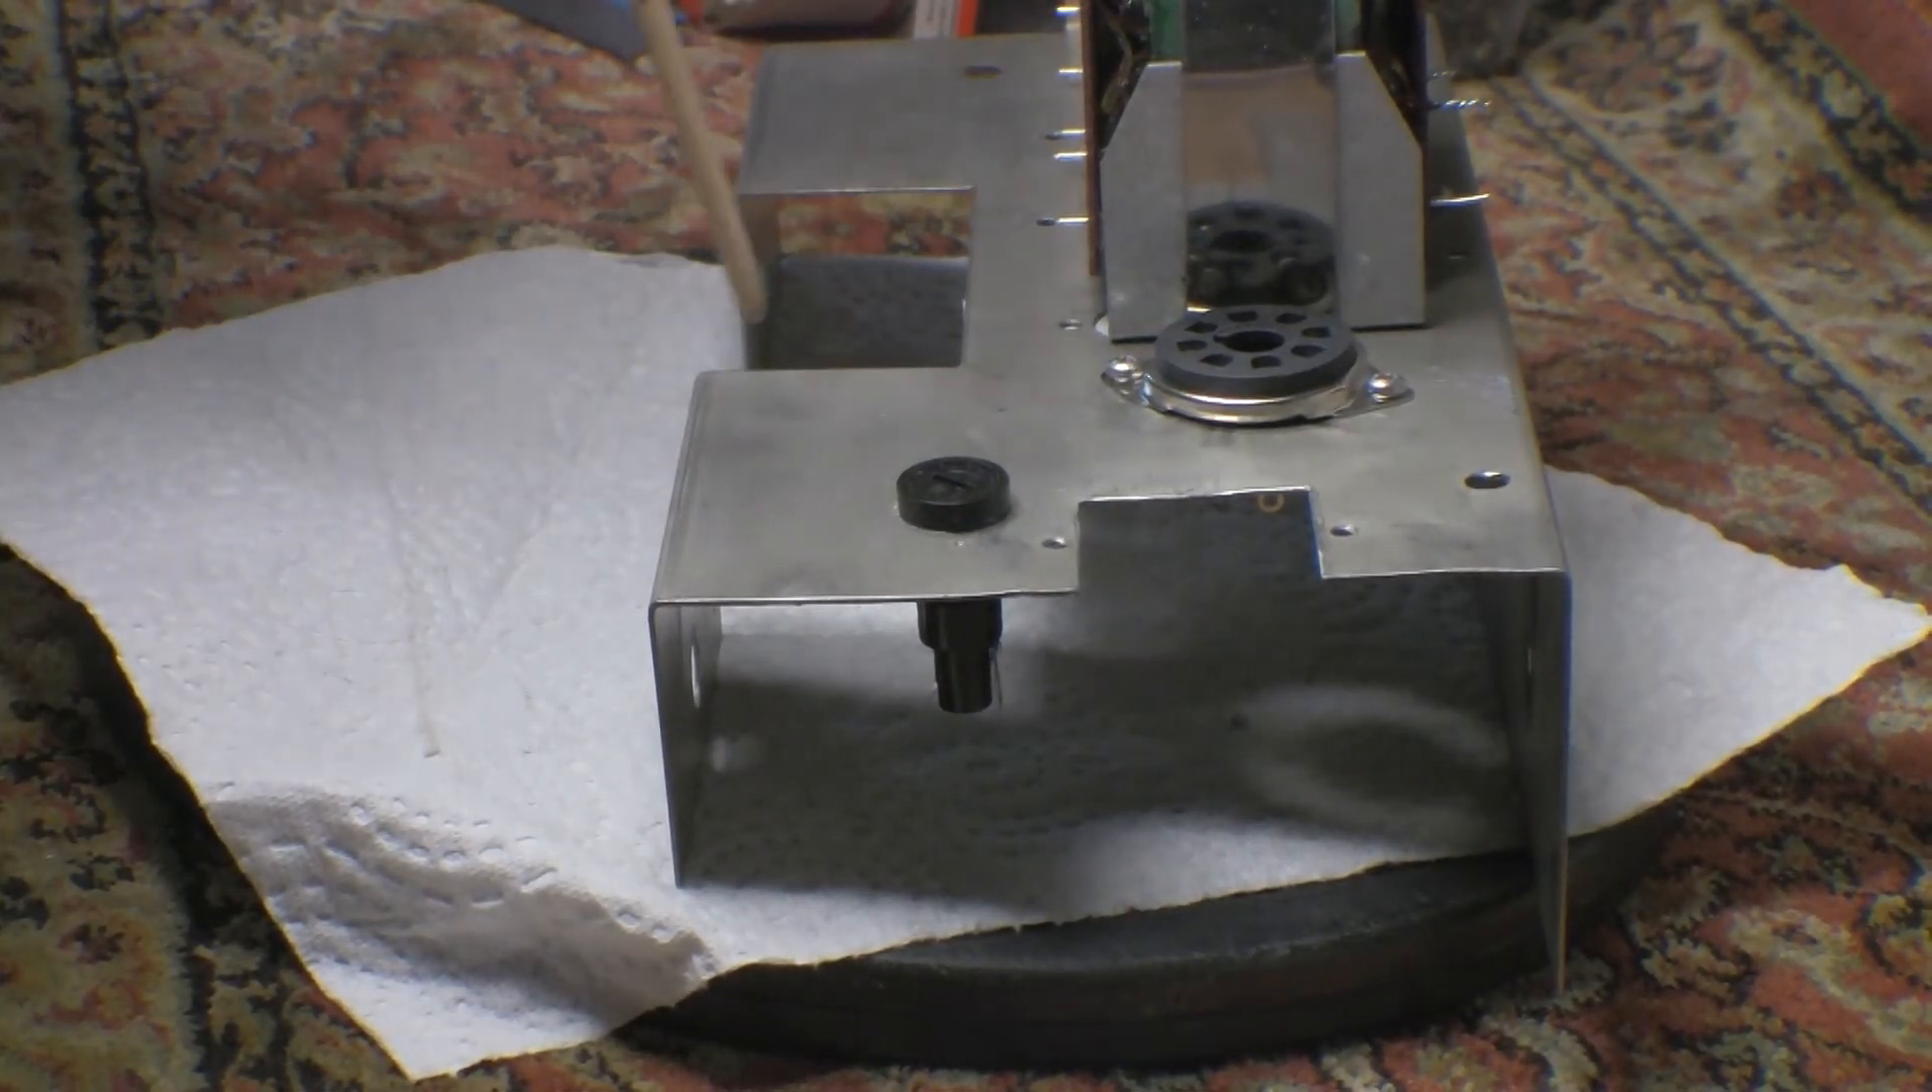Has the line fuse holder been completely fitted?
Yes.